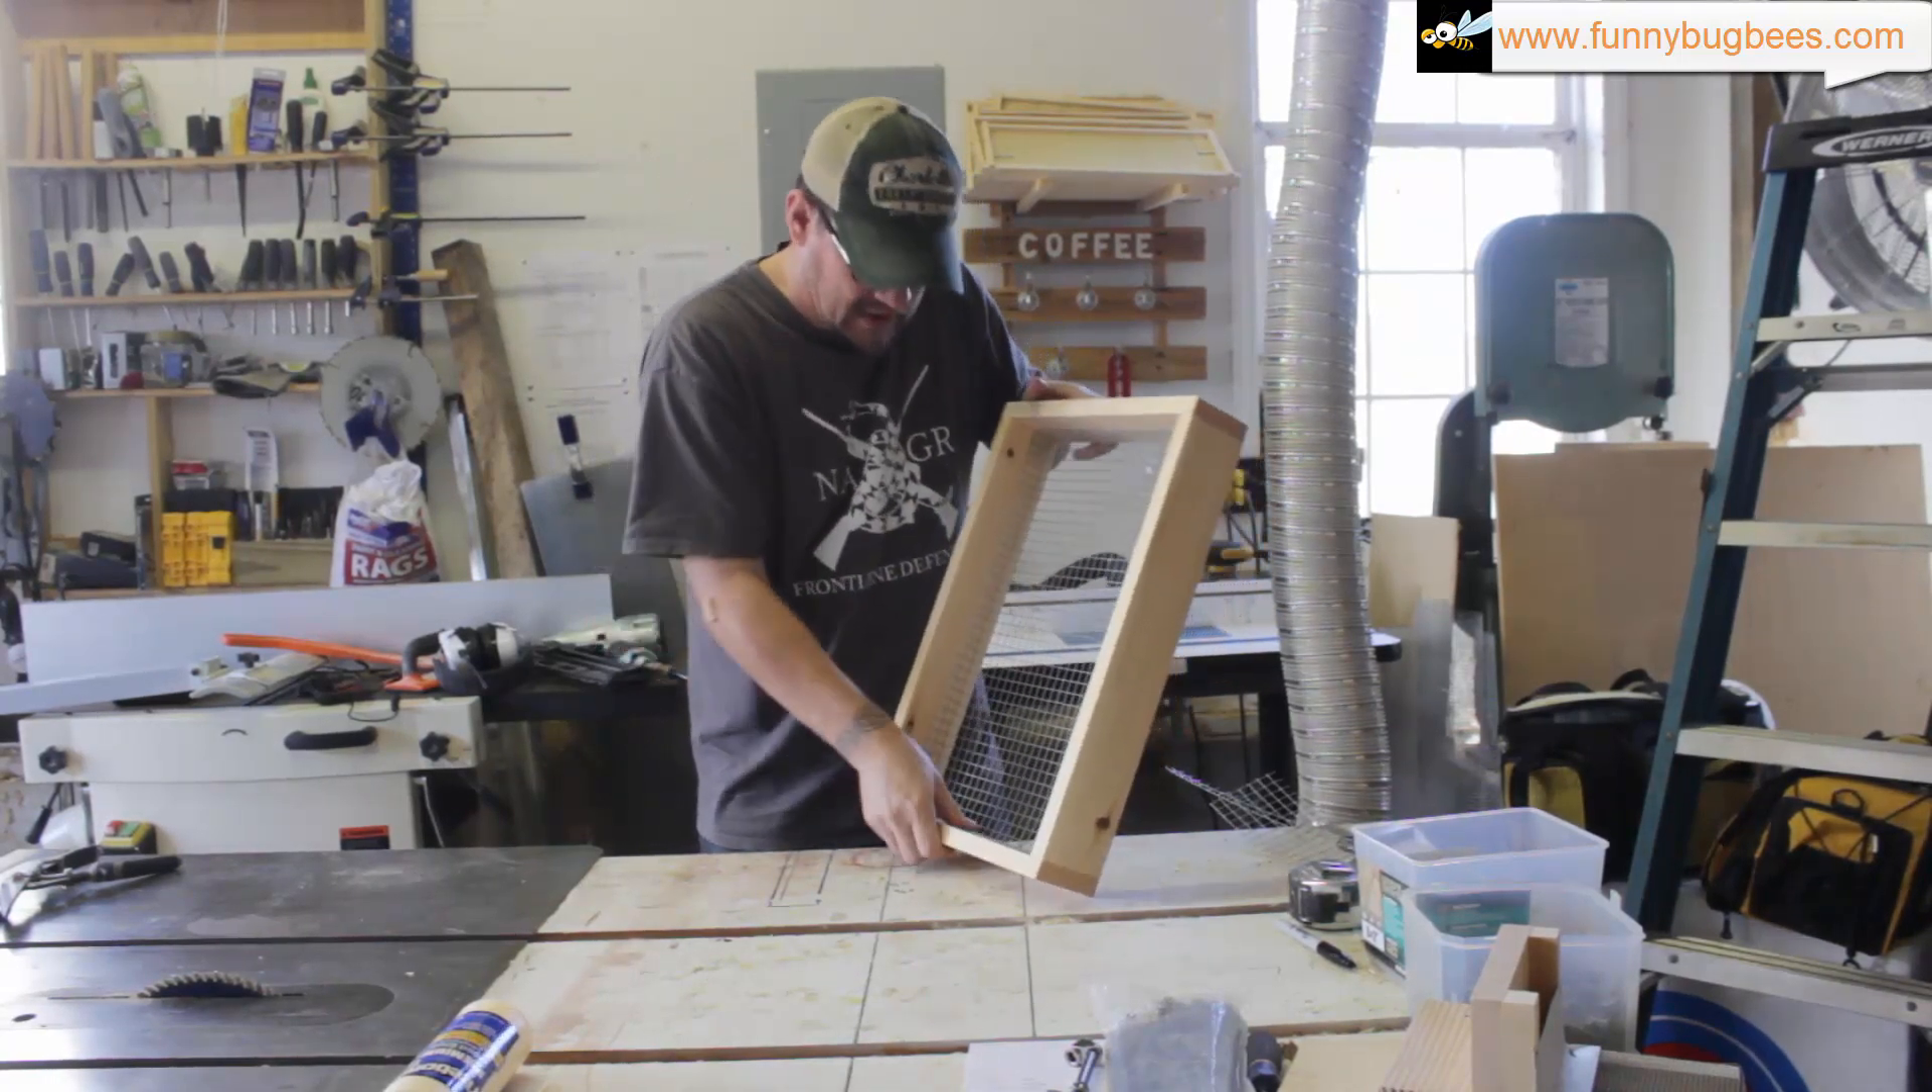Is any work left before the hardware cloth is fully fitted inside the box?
No.